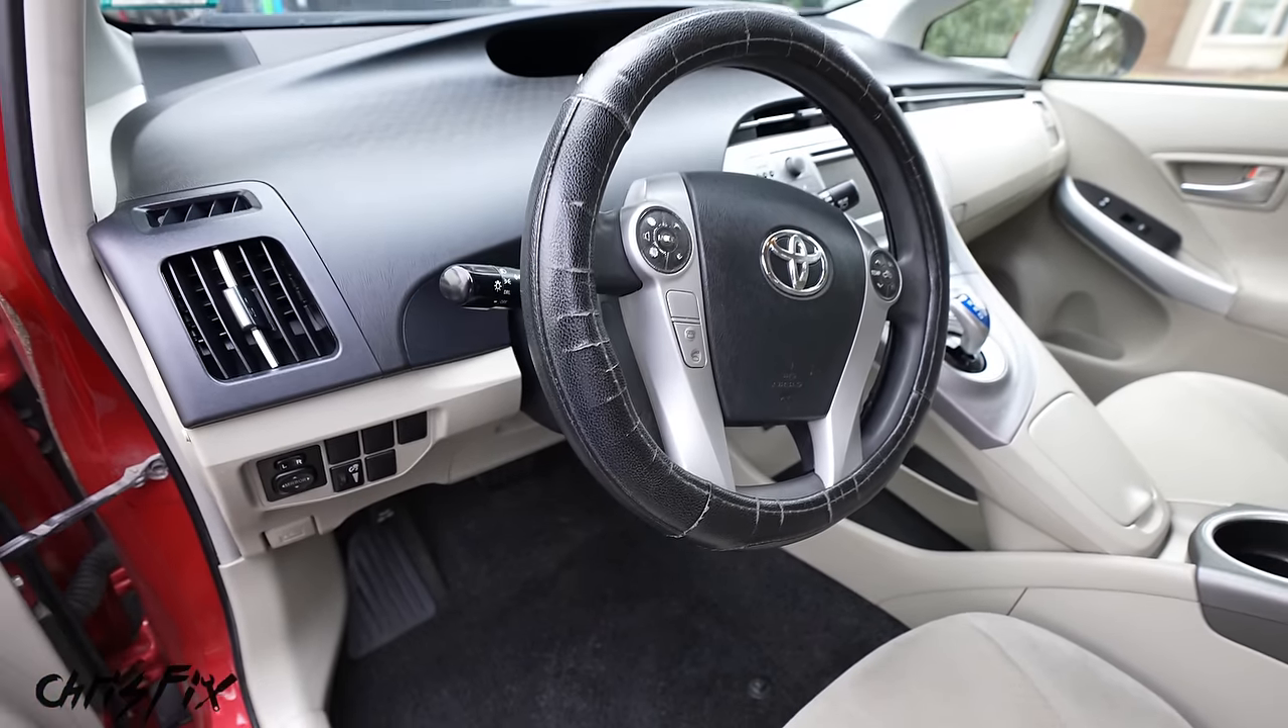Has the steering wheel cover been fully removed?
No.